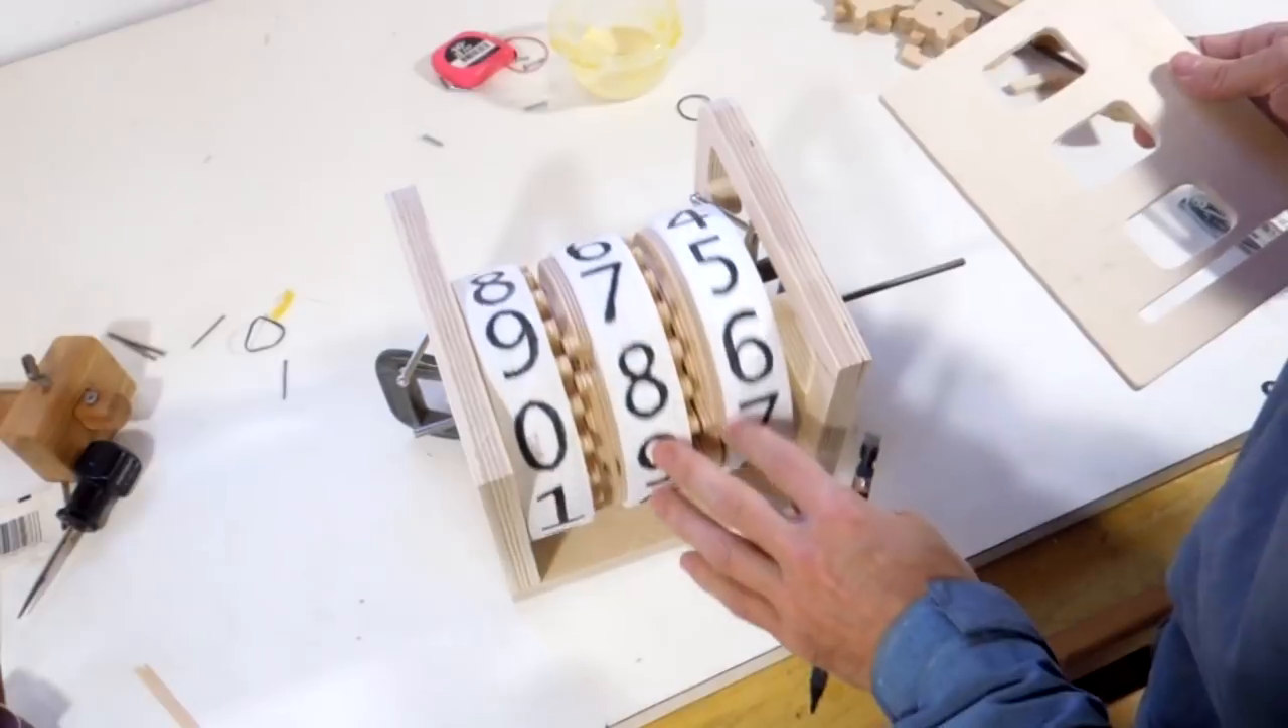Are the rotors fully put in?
Yes.